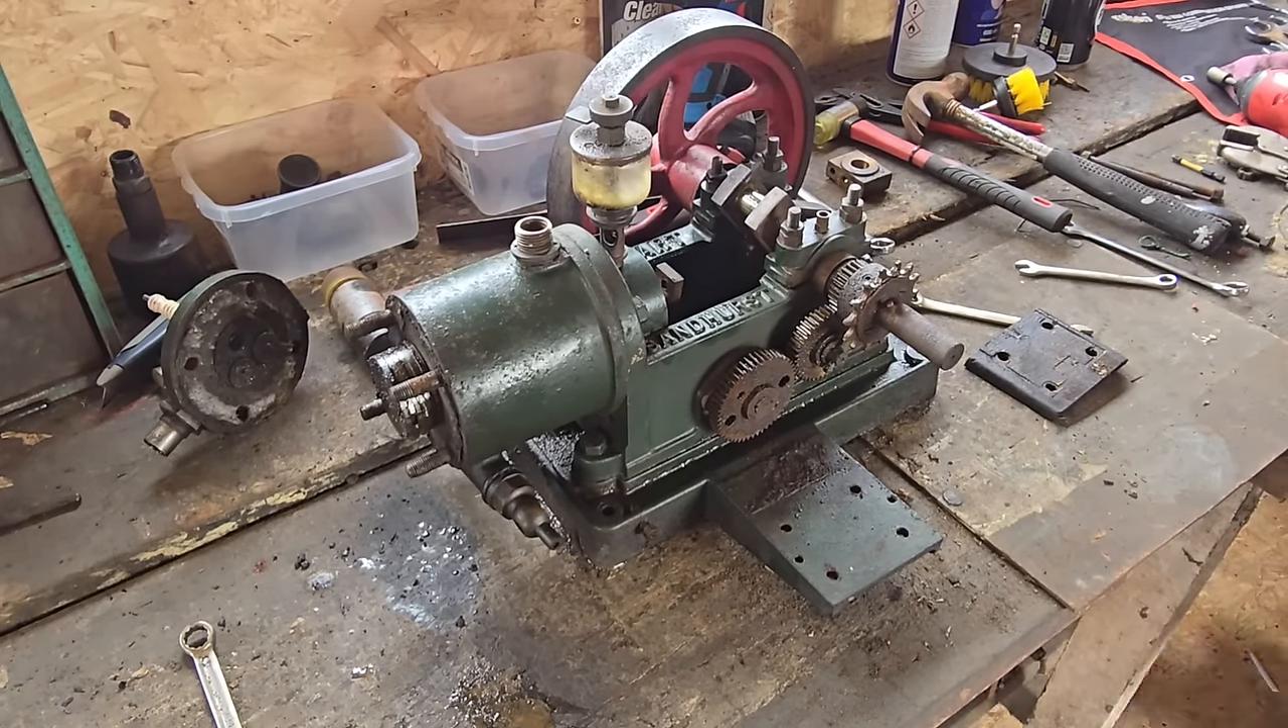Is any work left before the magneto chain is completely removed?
No.